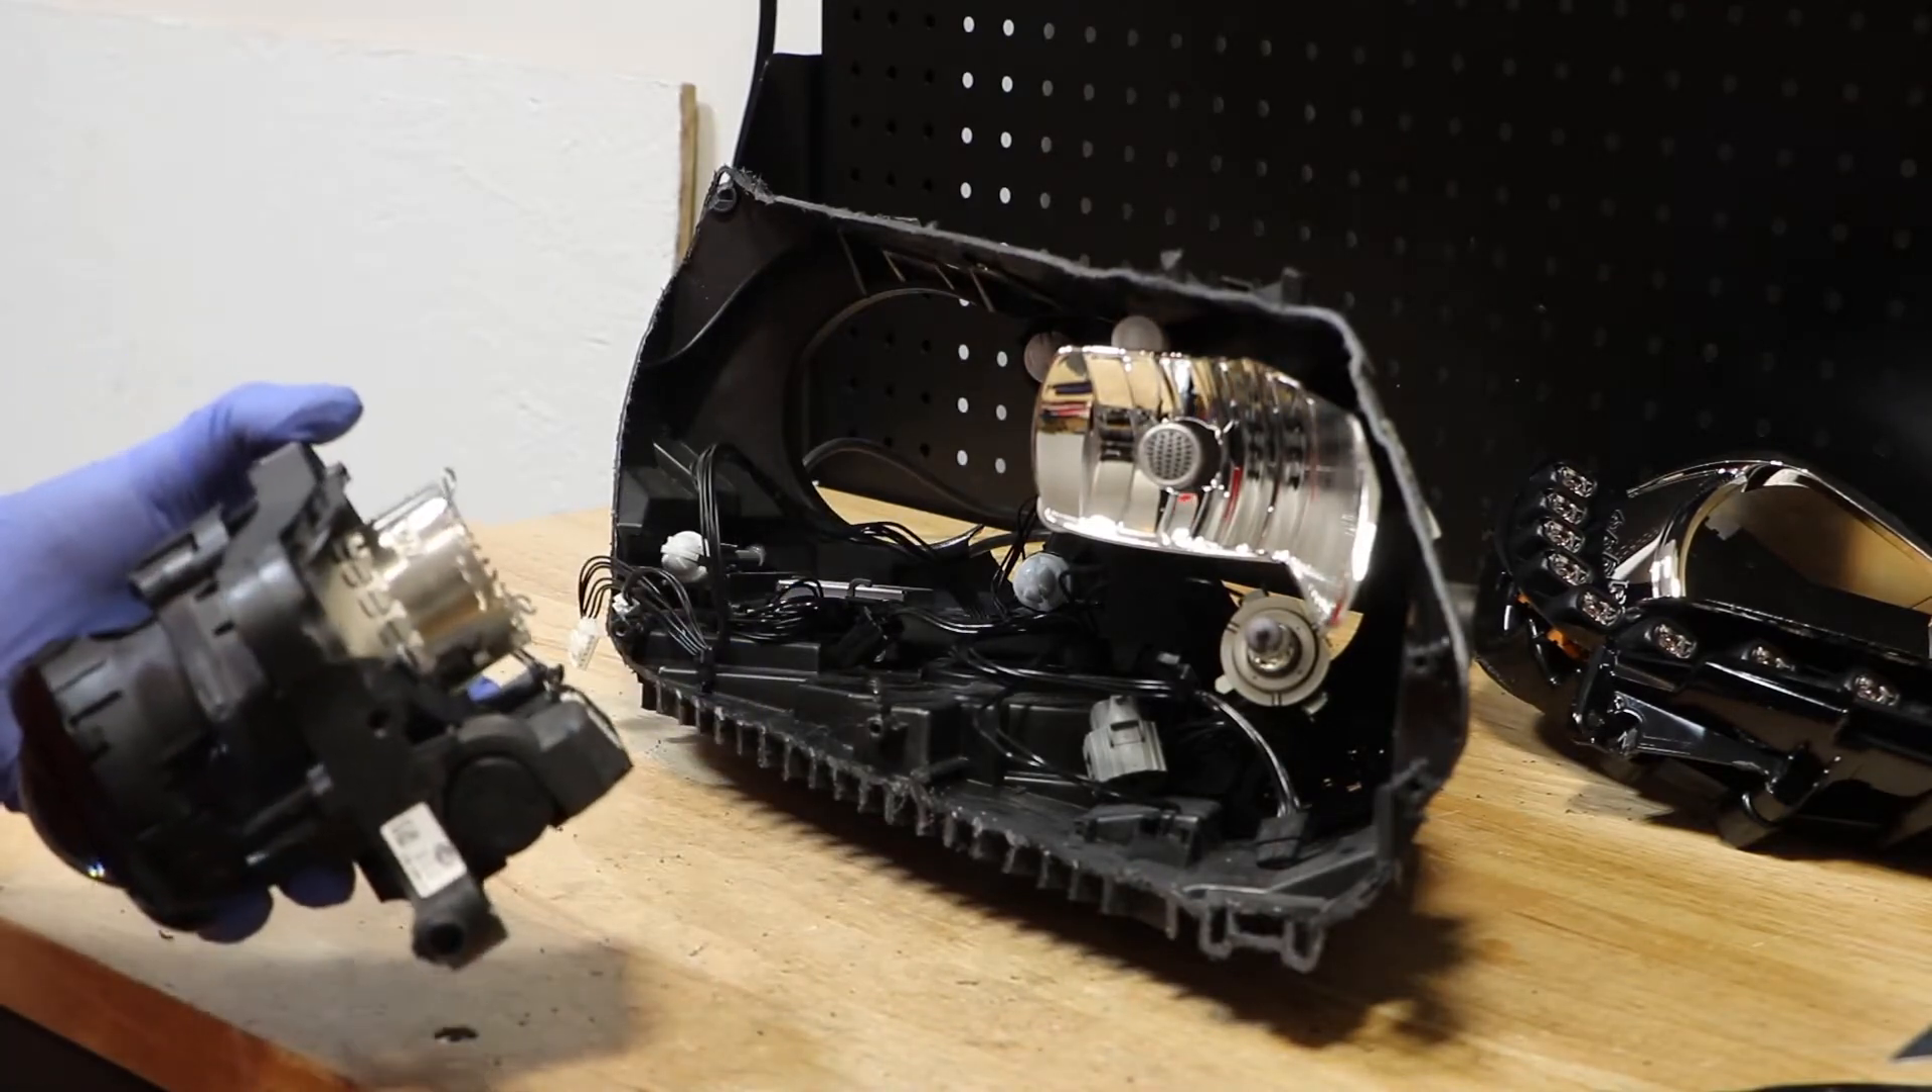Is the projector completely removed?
Yes.